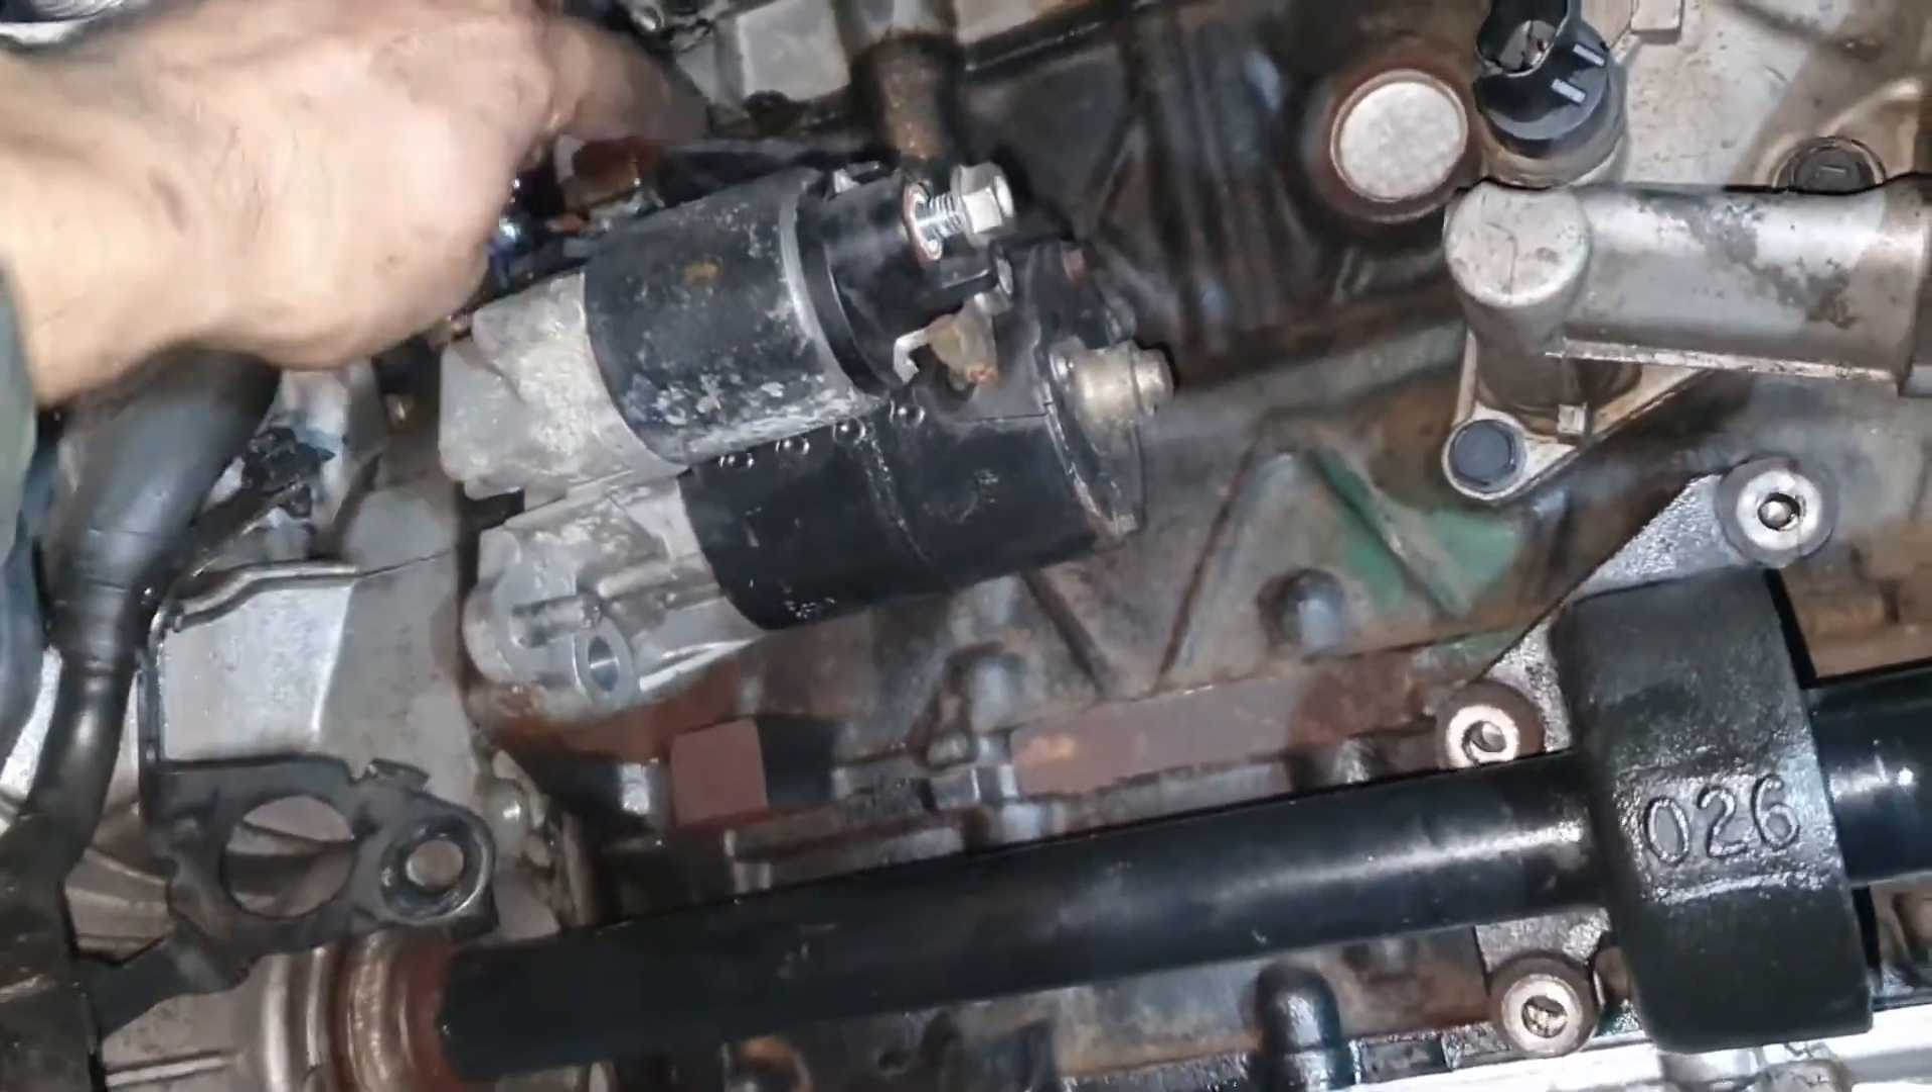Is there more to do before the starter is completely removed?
Yes.